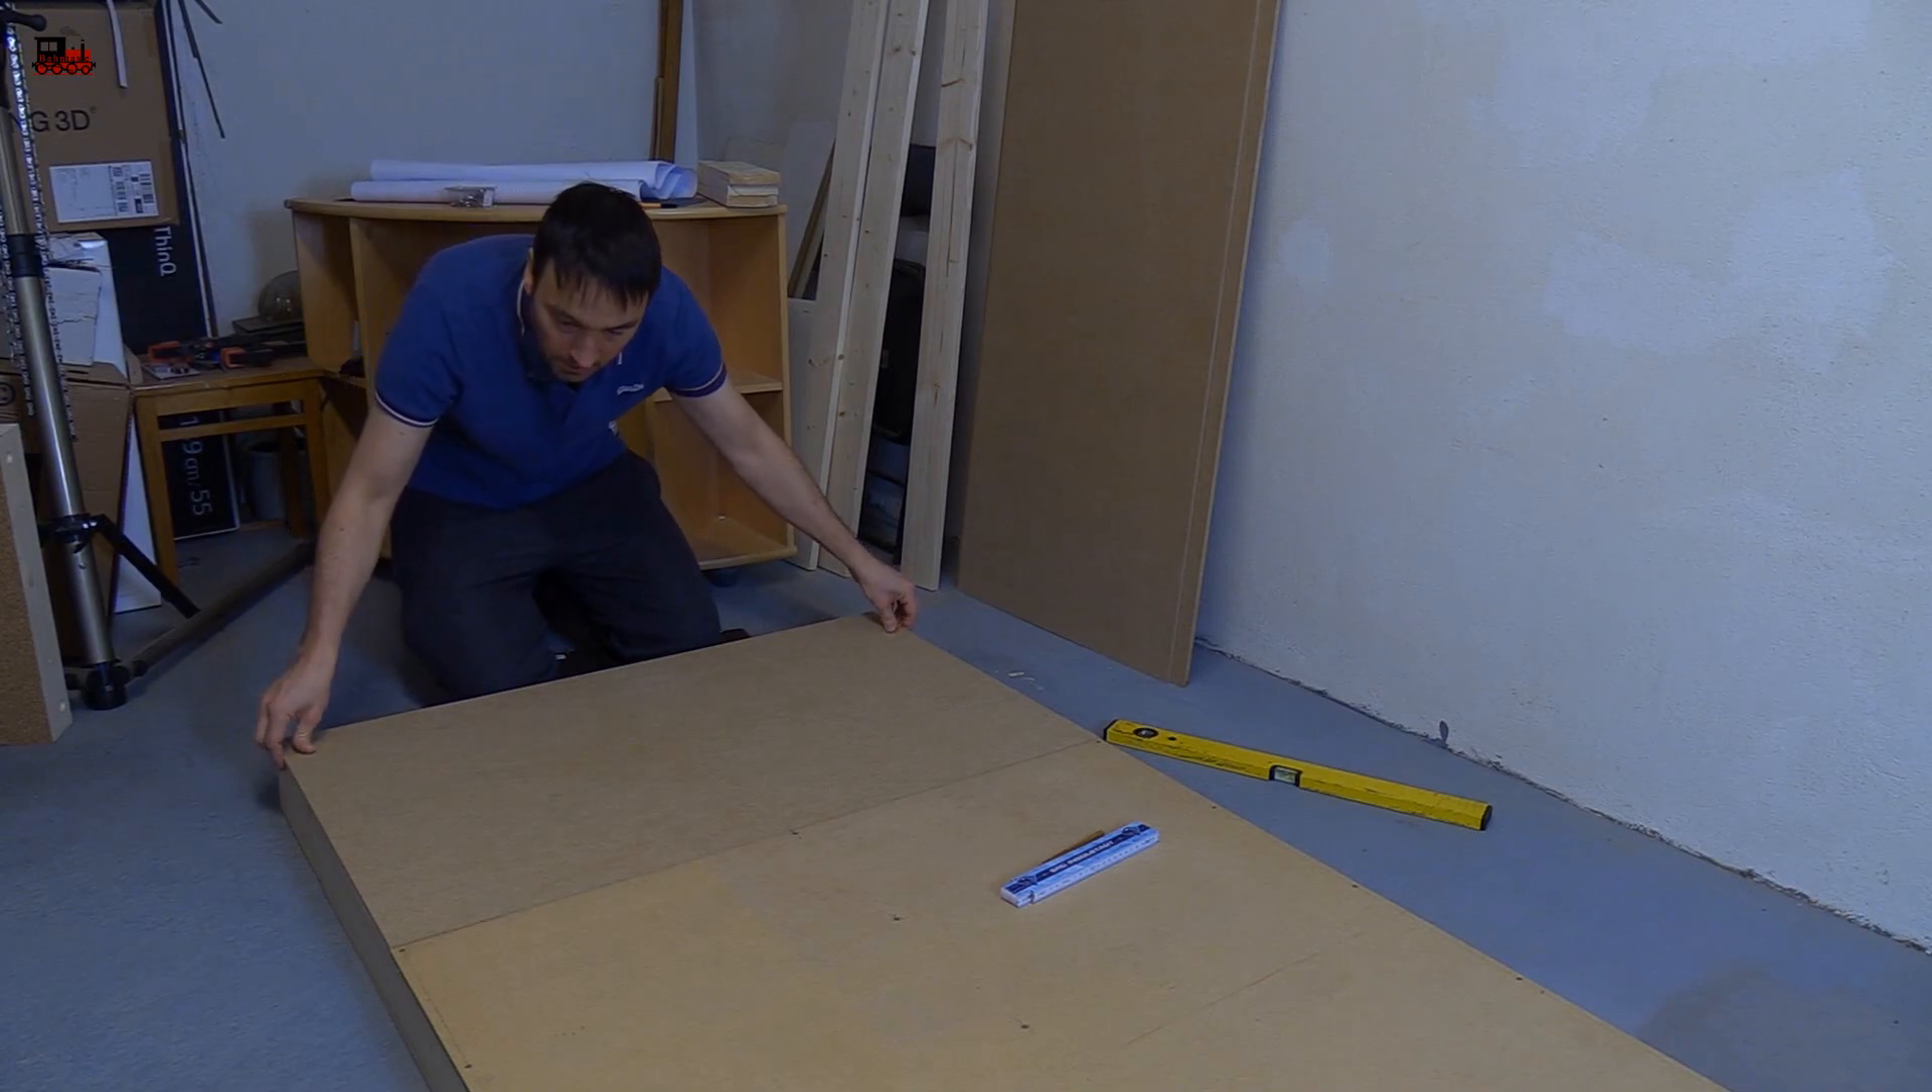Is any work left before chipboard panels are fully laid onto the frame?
No.